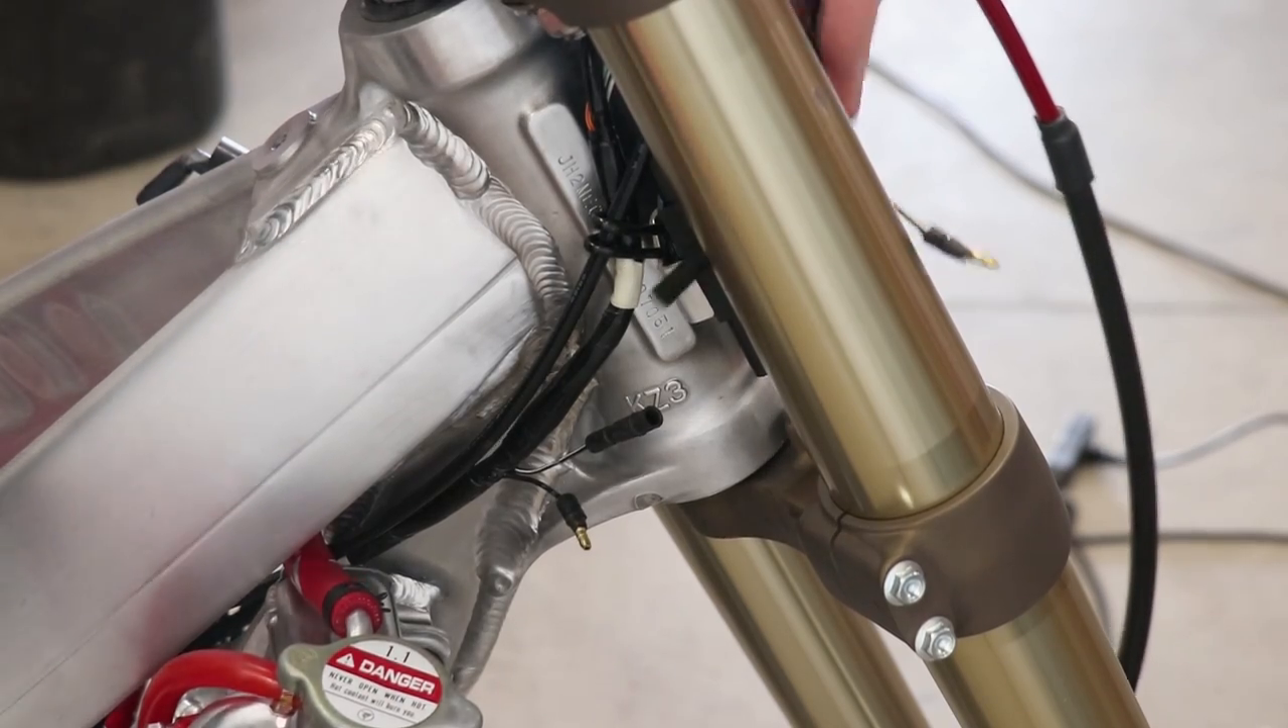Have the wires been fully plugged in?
No.